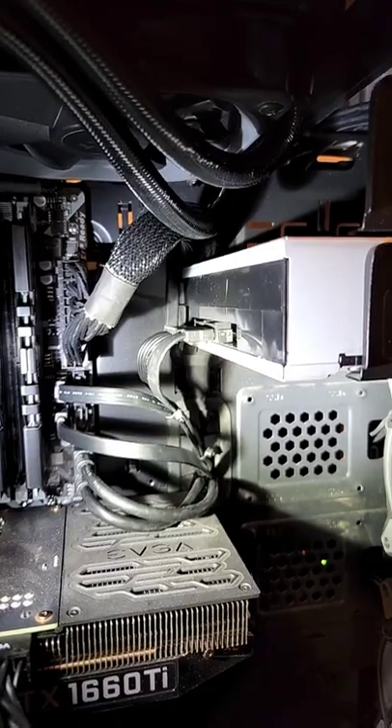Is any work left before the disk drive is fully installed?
No.